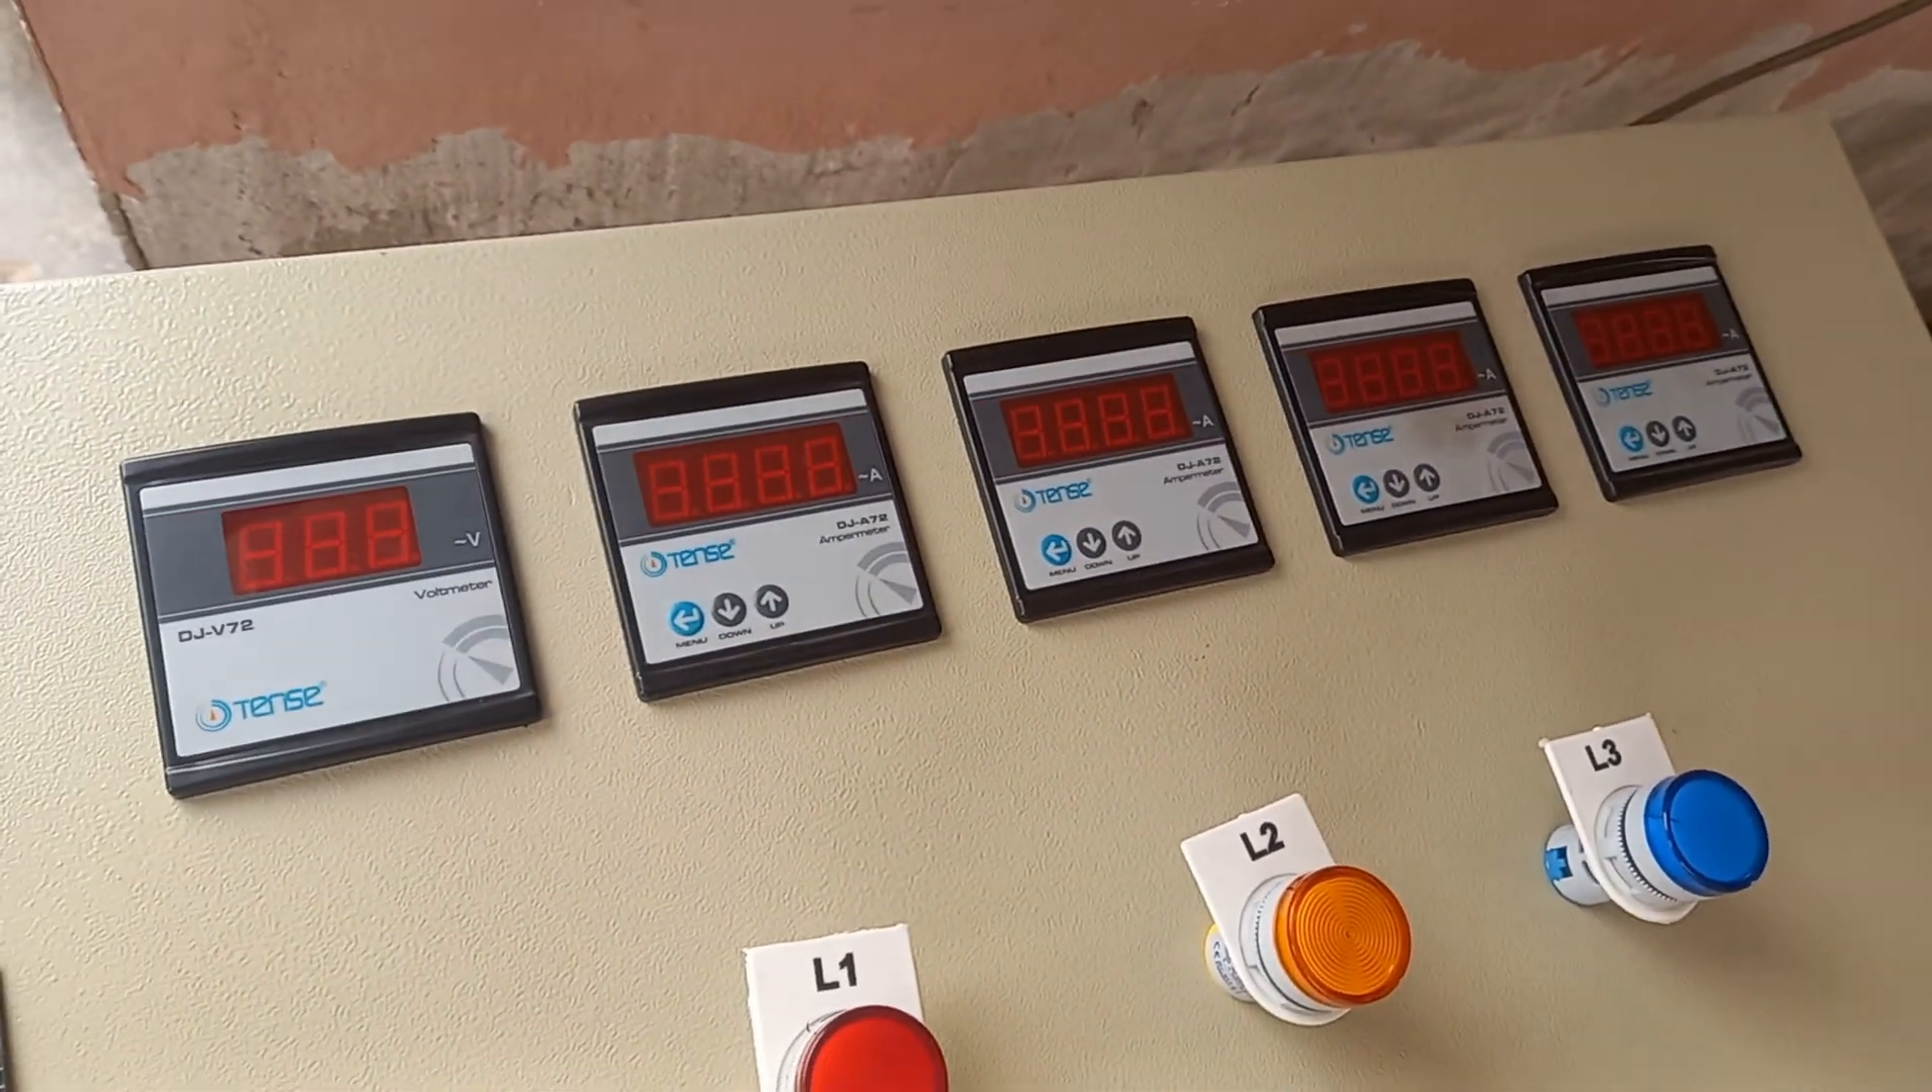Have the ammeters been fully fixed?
Yes.